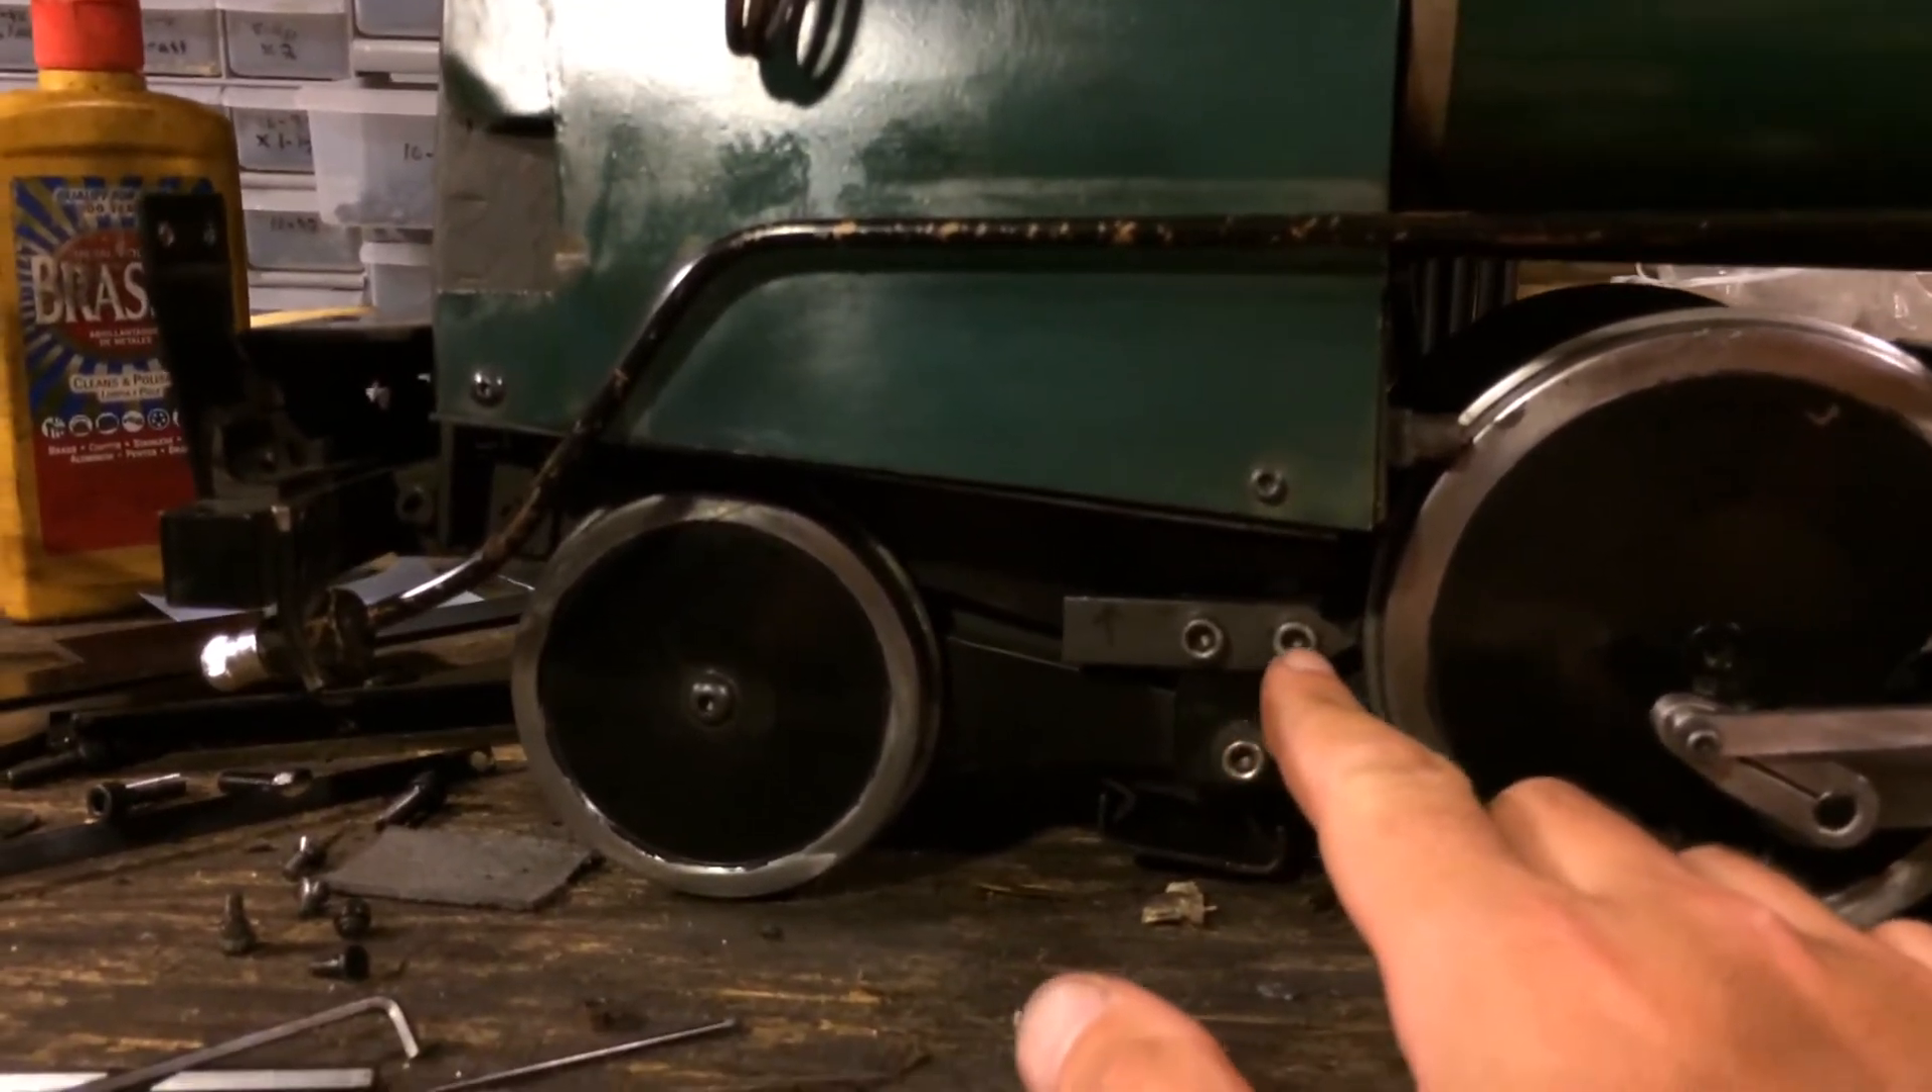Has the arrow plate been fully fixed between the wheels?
Yes.